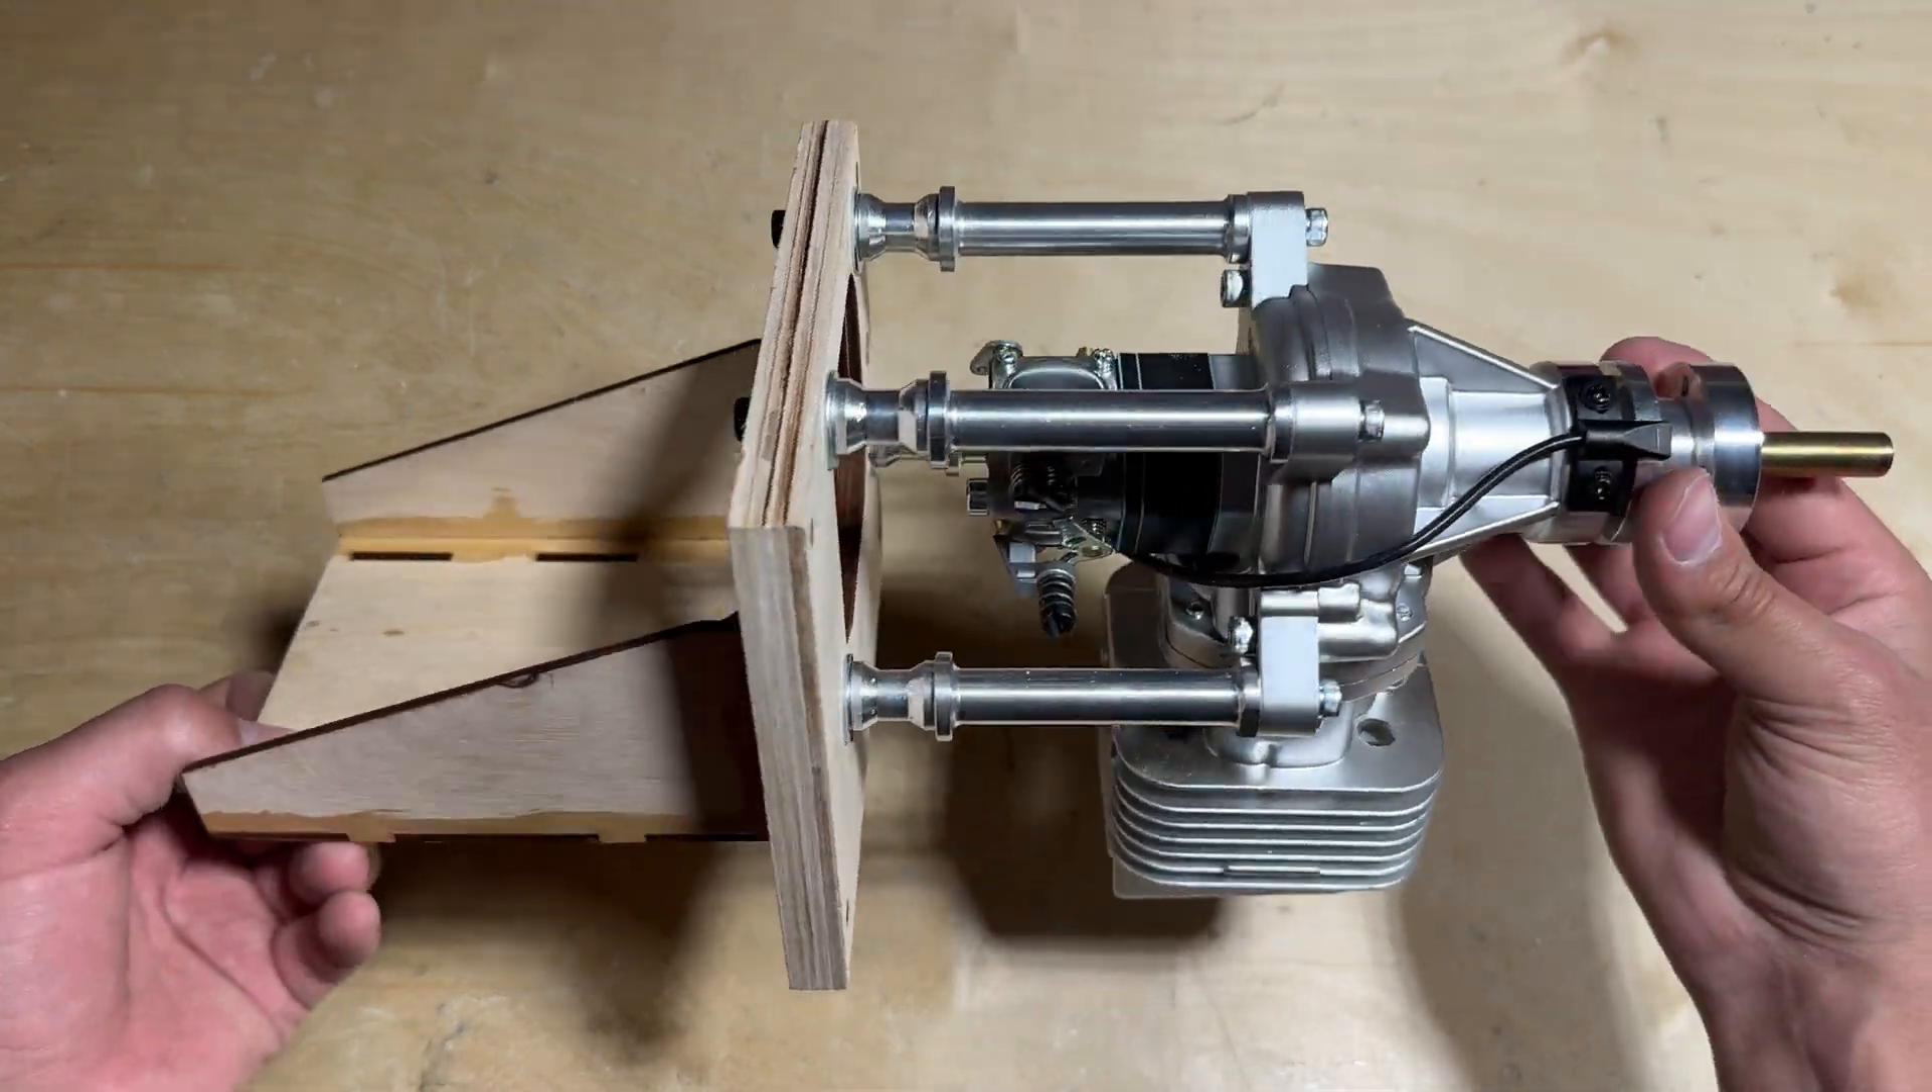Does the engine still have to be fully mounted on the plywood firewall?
No.